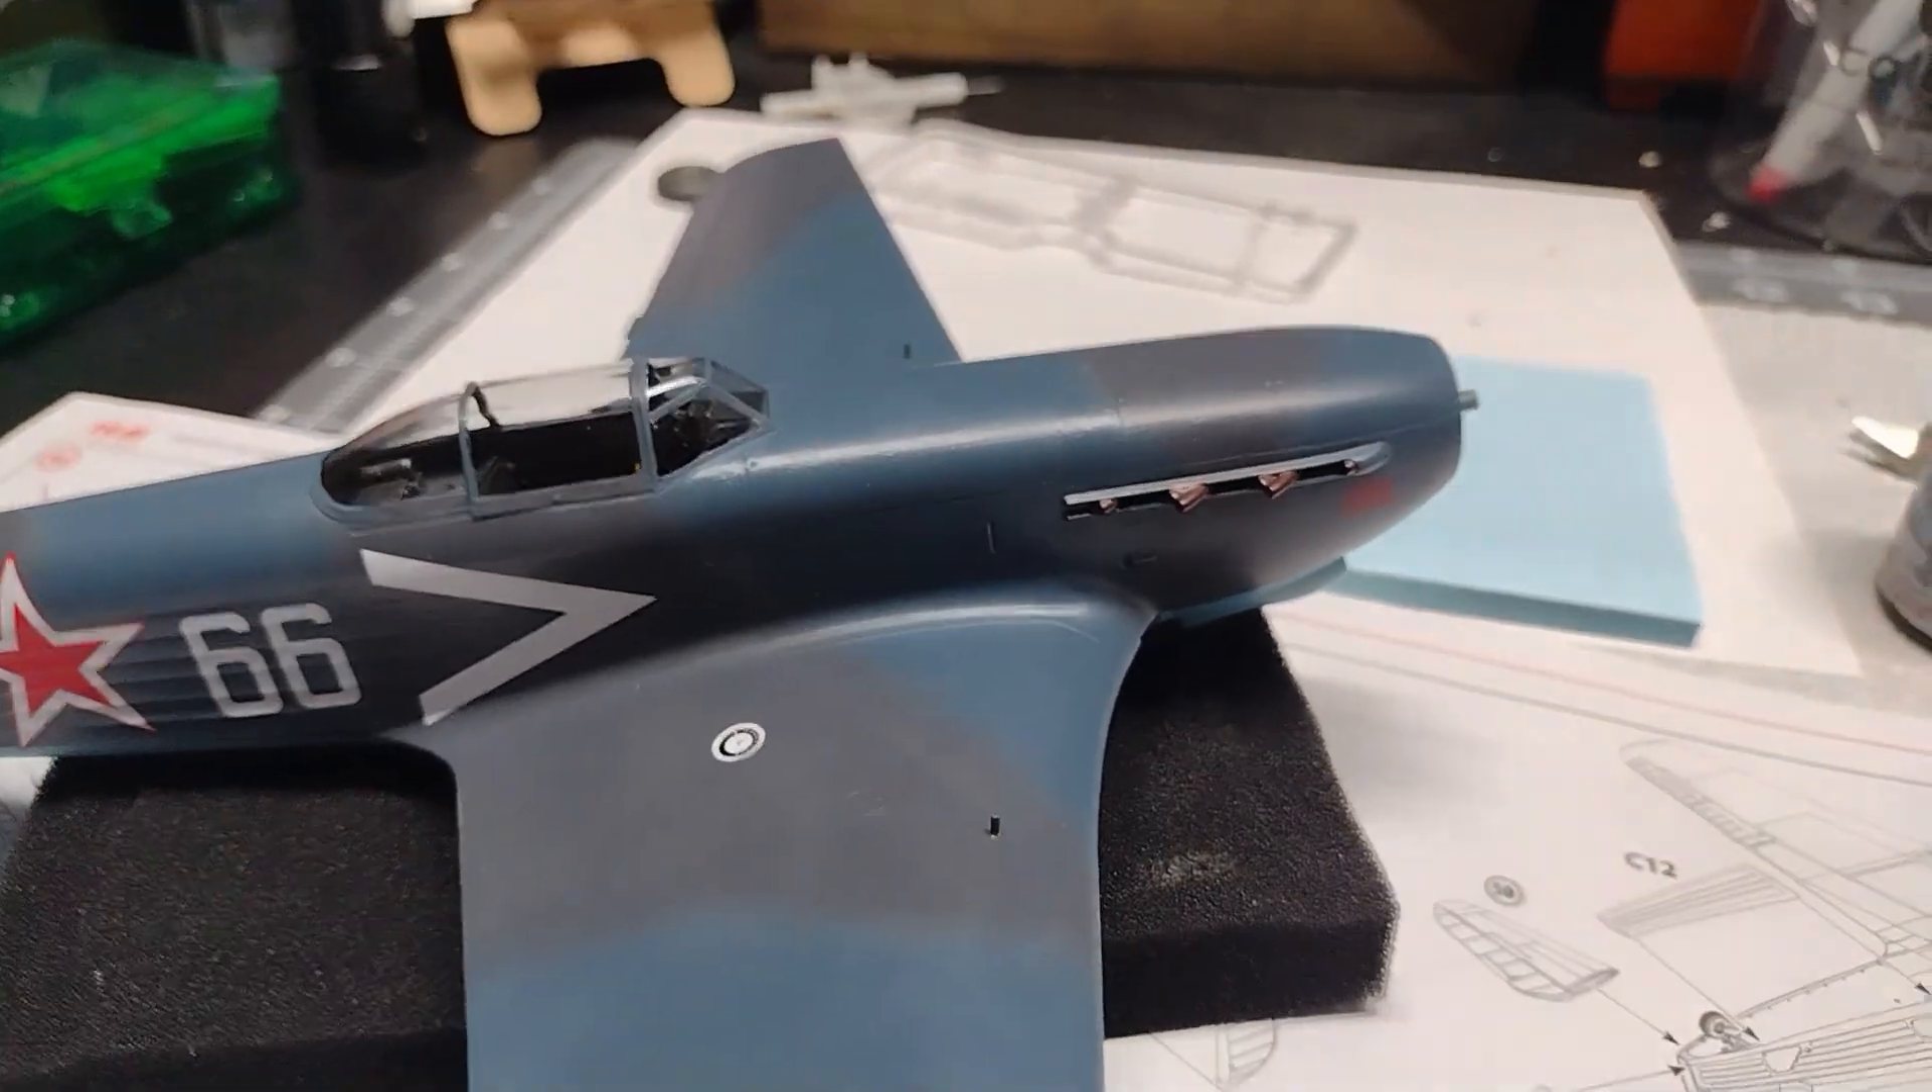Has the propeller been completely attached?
No.